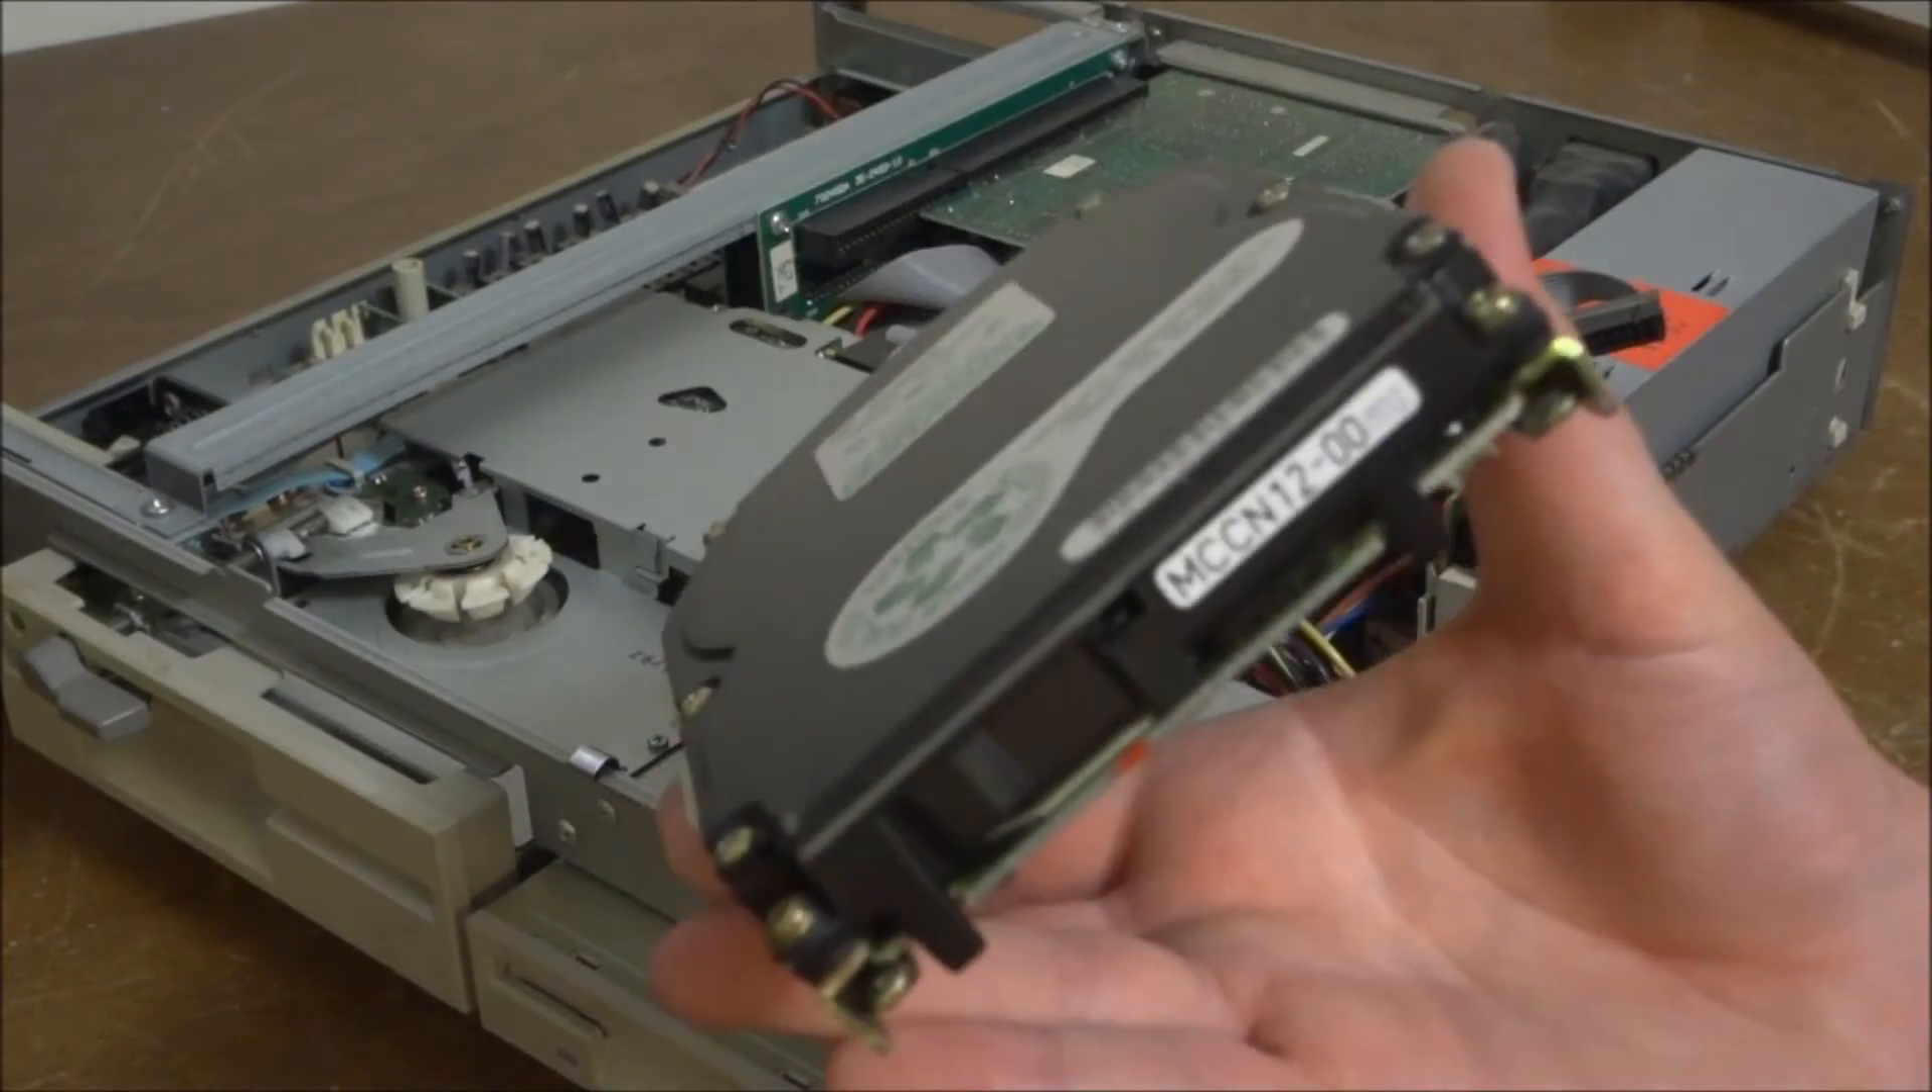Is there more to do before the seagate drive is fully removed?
No.